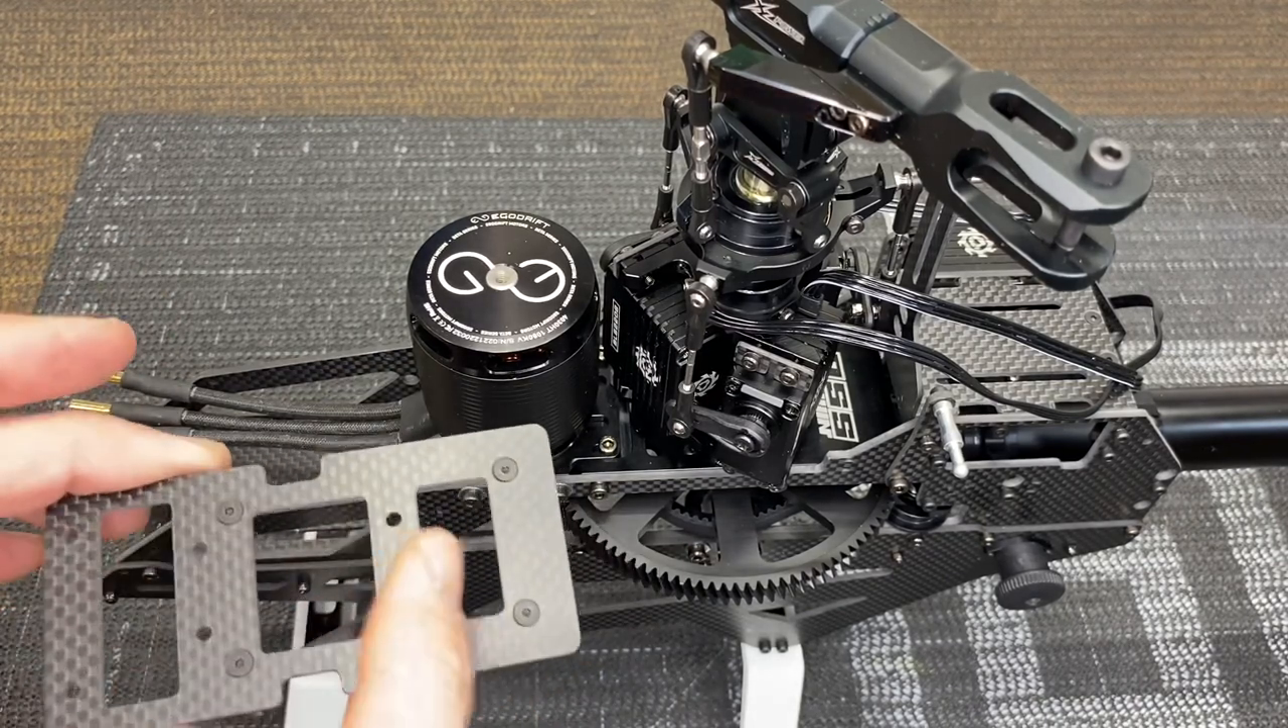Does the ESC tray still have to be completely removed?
No.